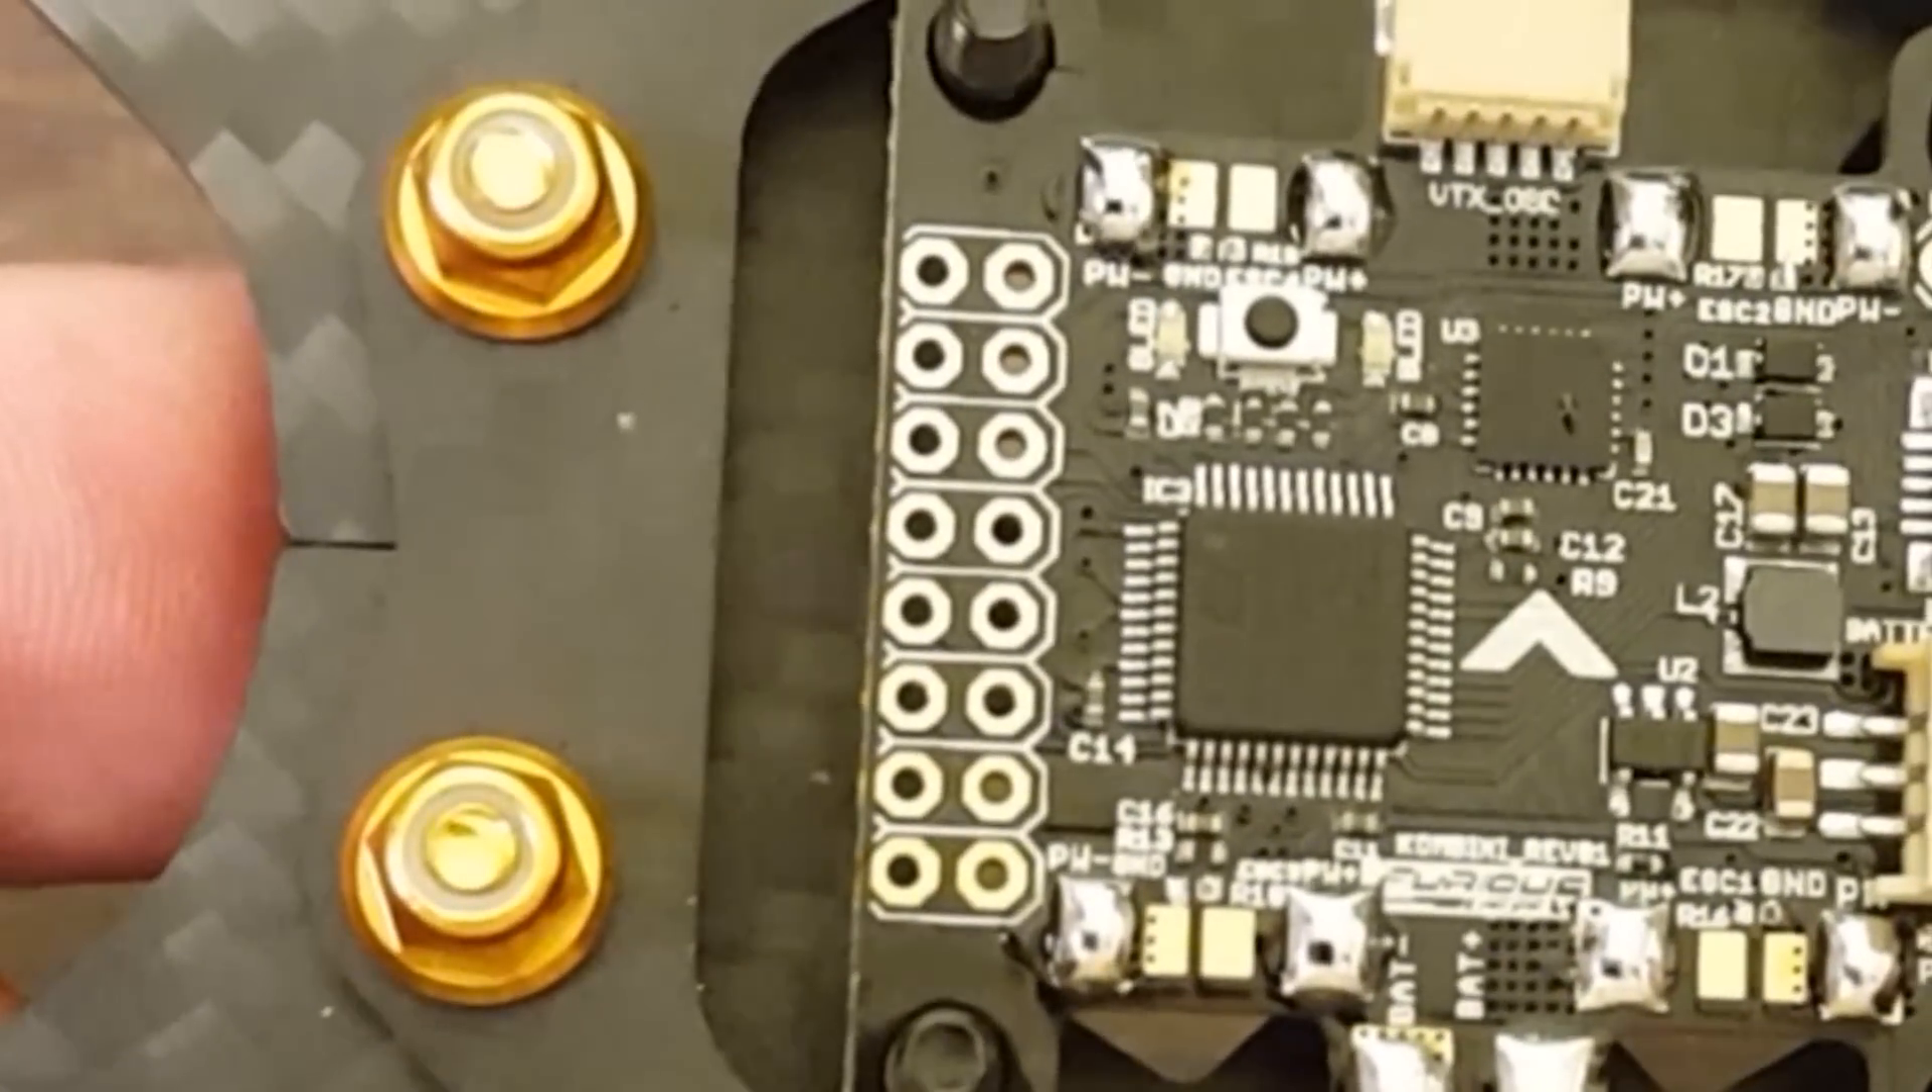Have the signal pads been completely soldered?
No.